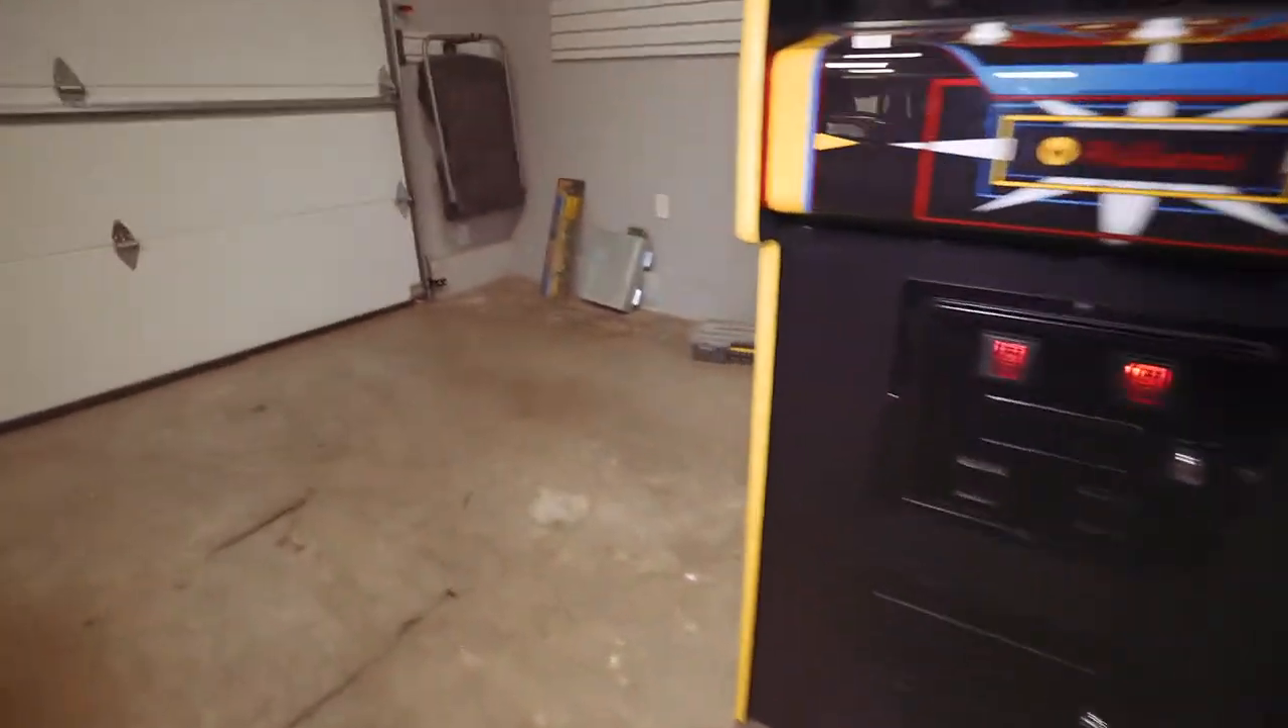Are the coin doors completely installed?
Yes.